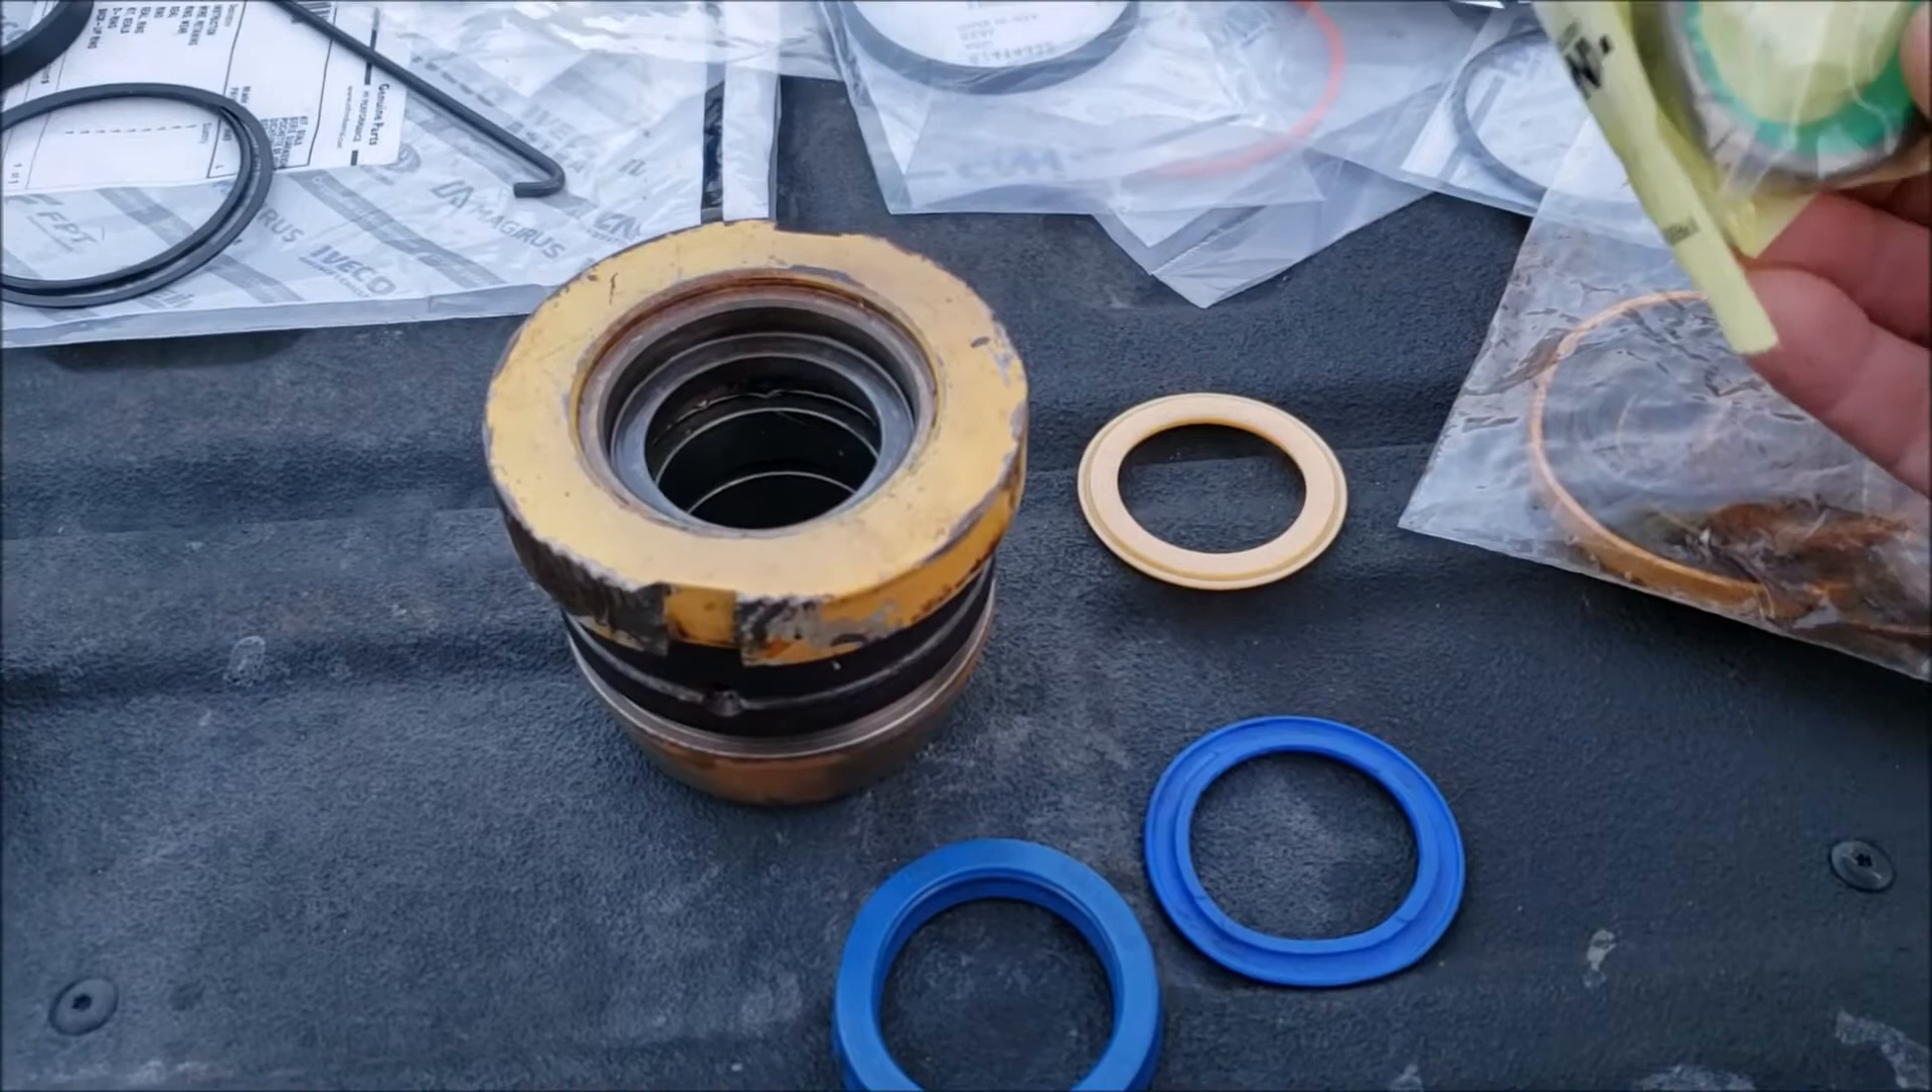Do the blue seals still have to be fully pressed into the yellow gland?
Yes.